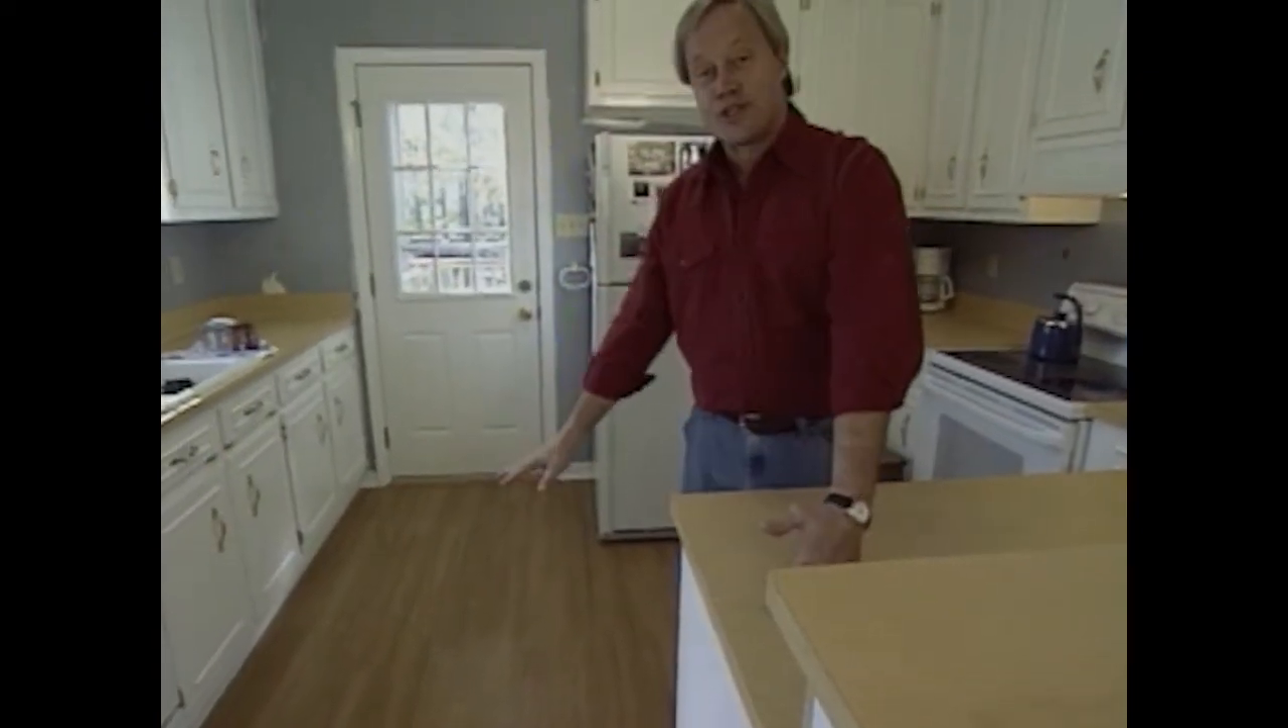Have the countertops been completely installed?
Yes.